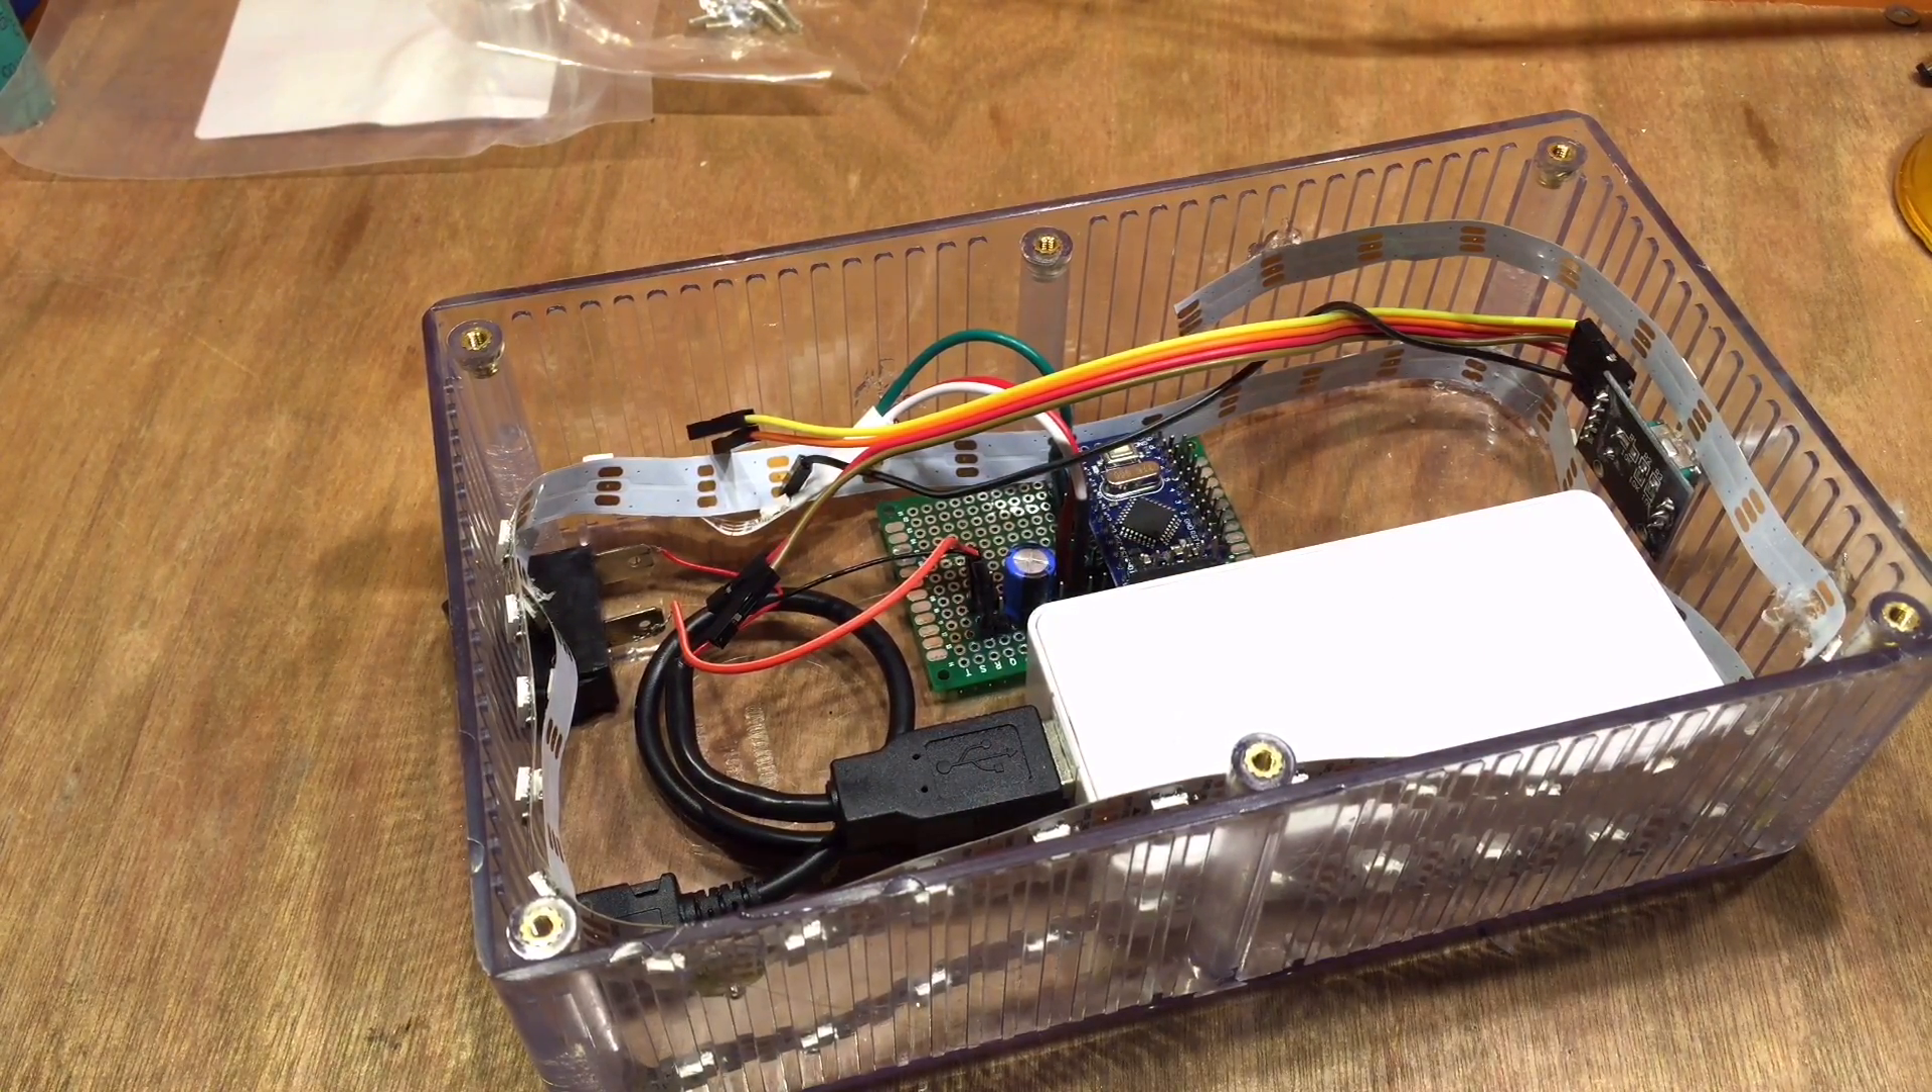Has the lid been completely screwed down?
No.